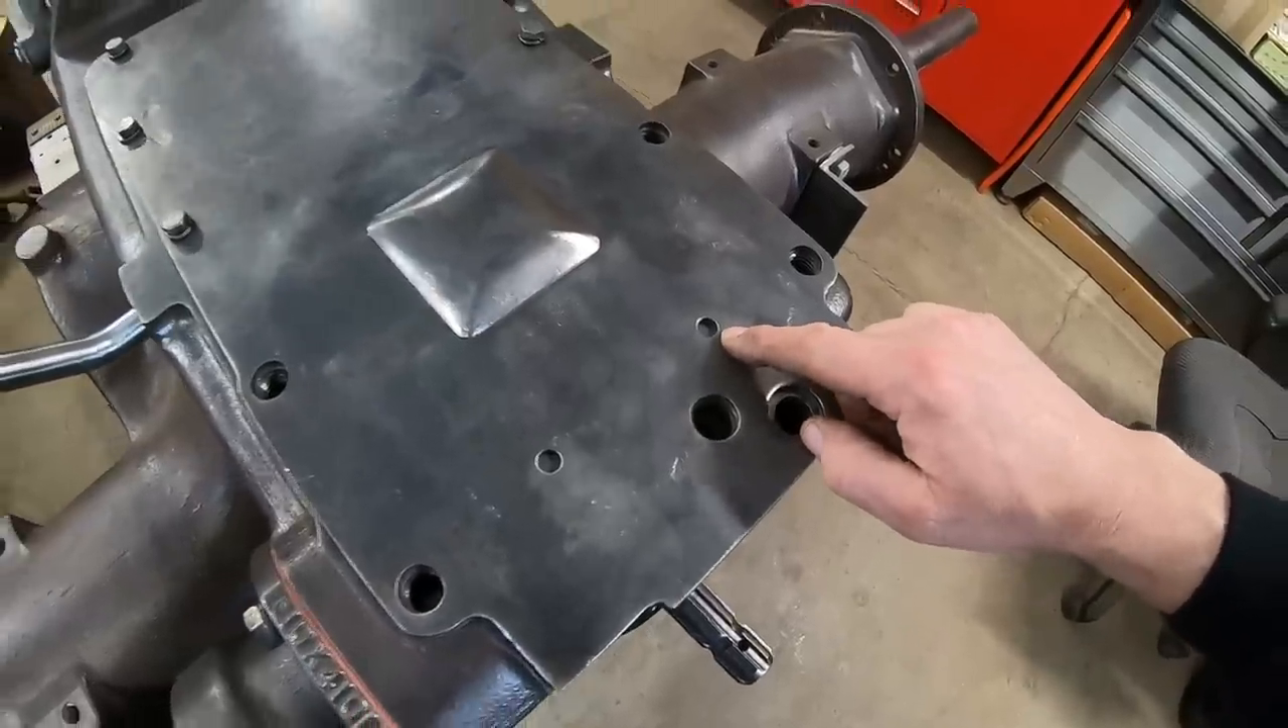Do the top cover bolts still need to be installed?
Yes.